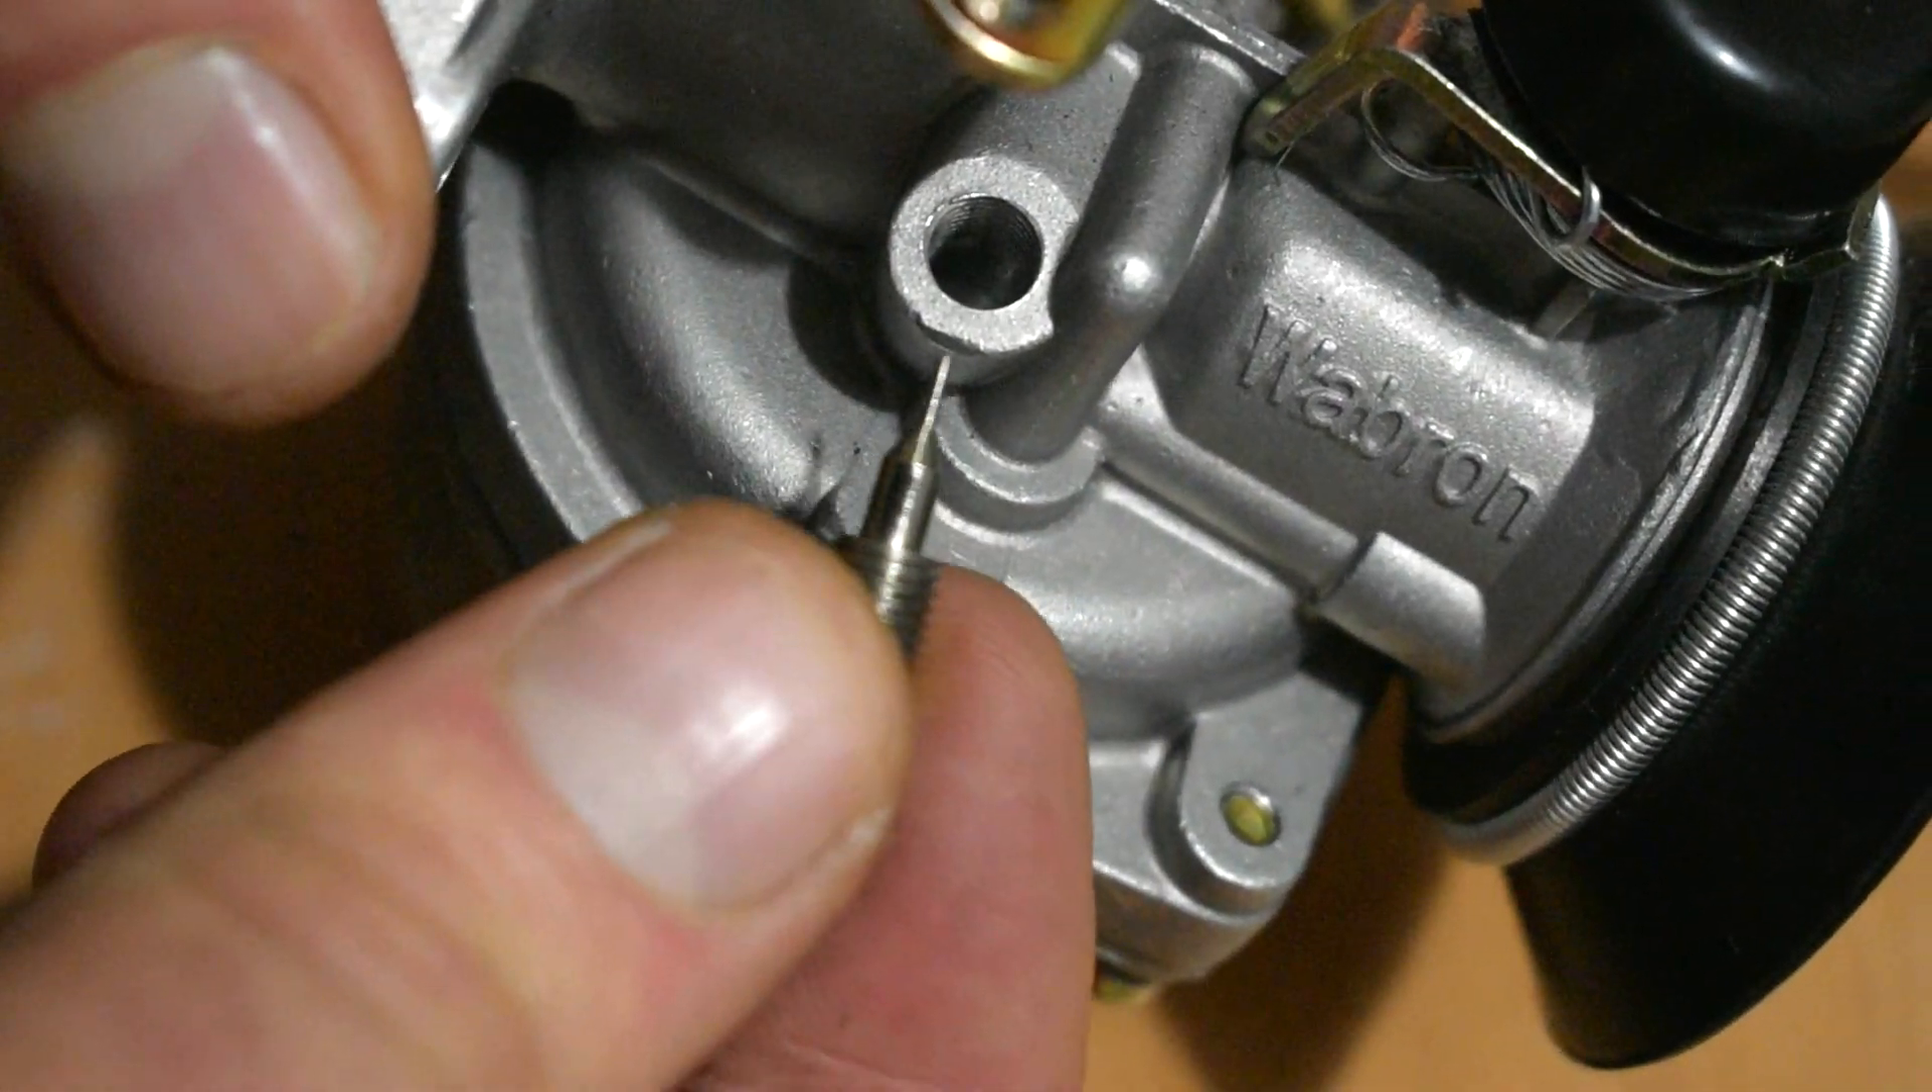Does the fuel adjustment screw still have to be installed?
Yes.